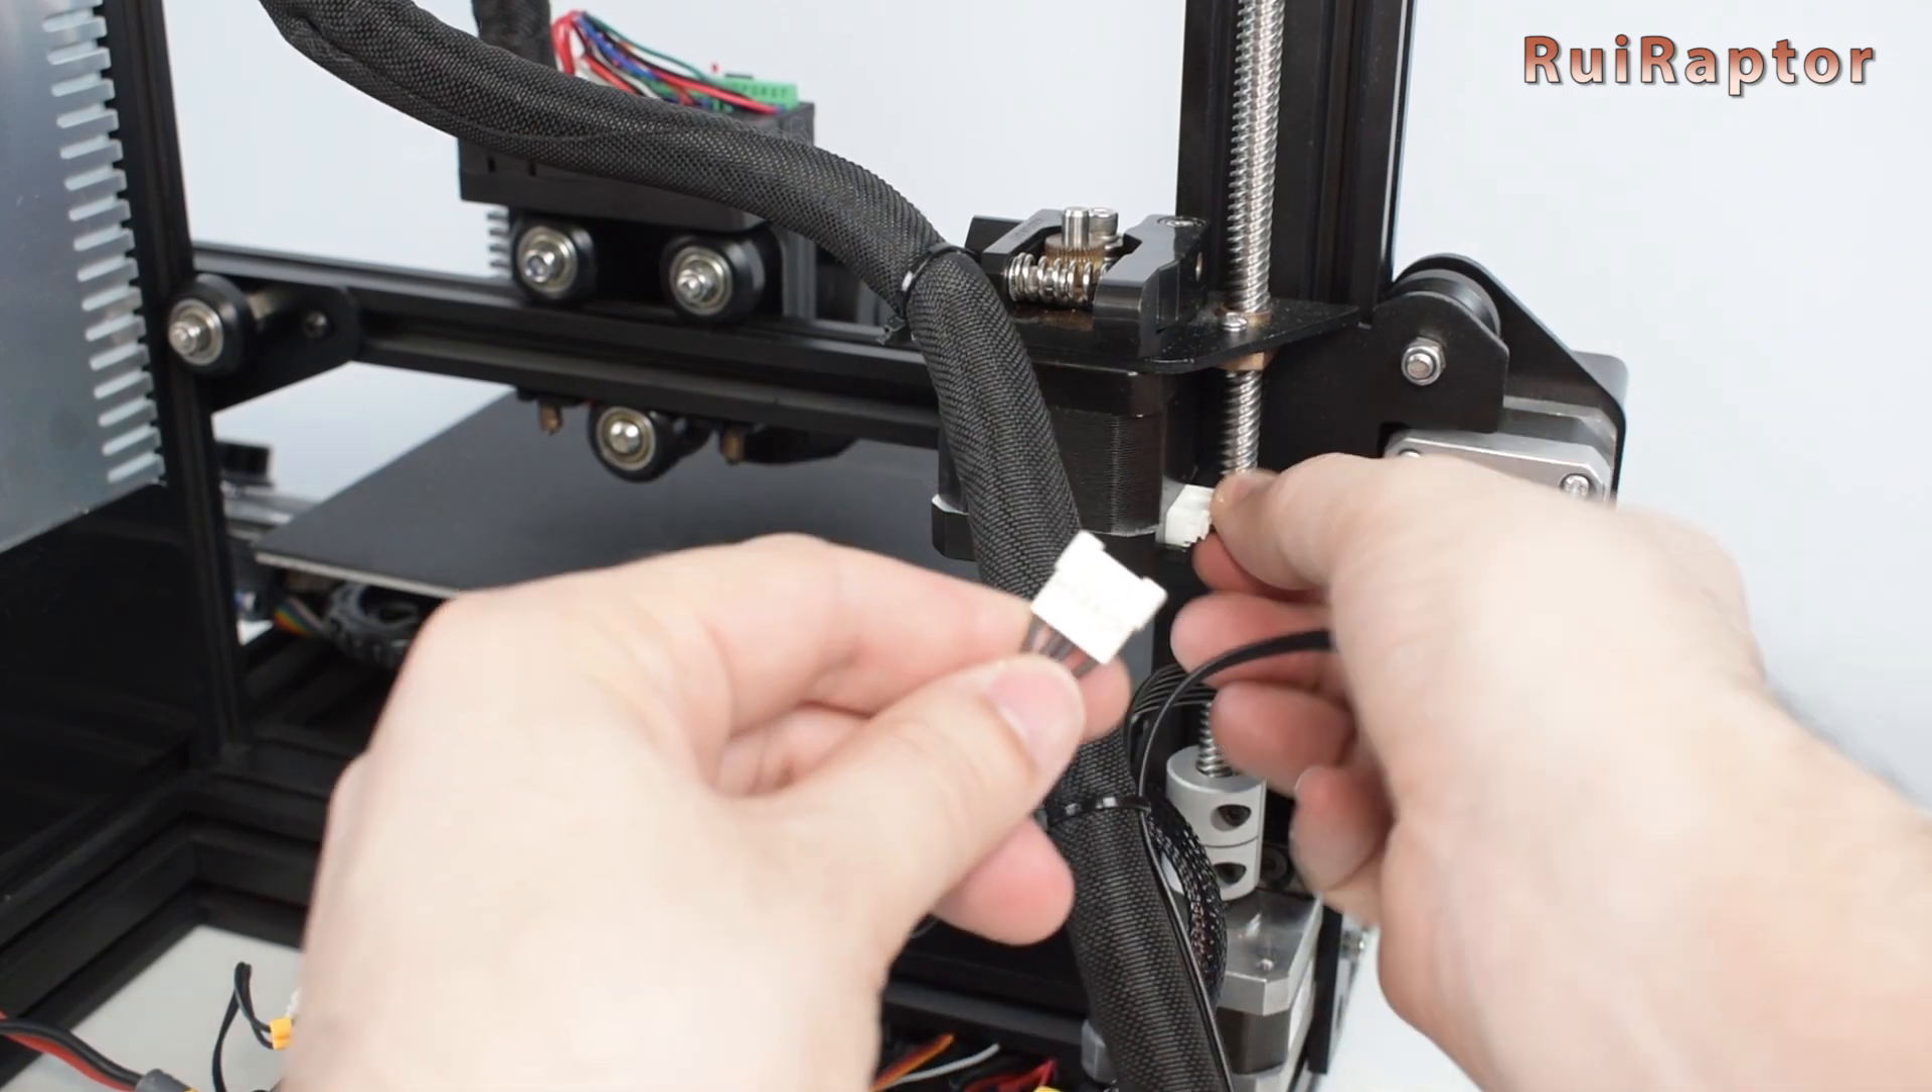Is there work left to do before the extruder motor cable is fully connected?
Yes.